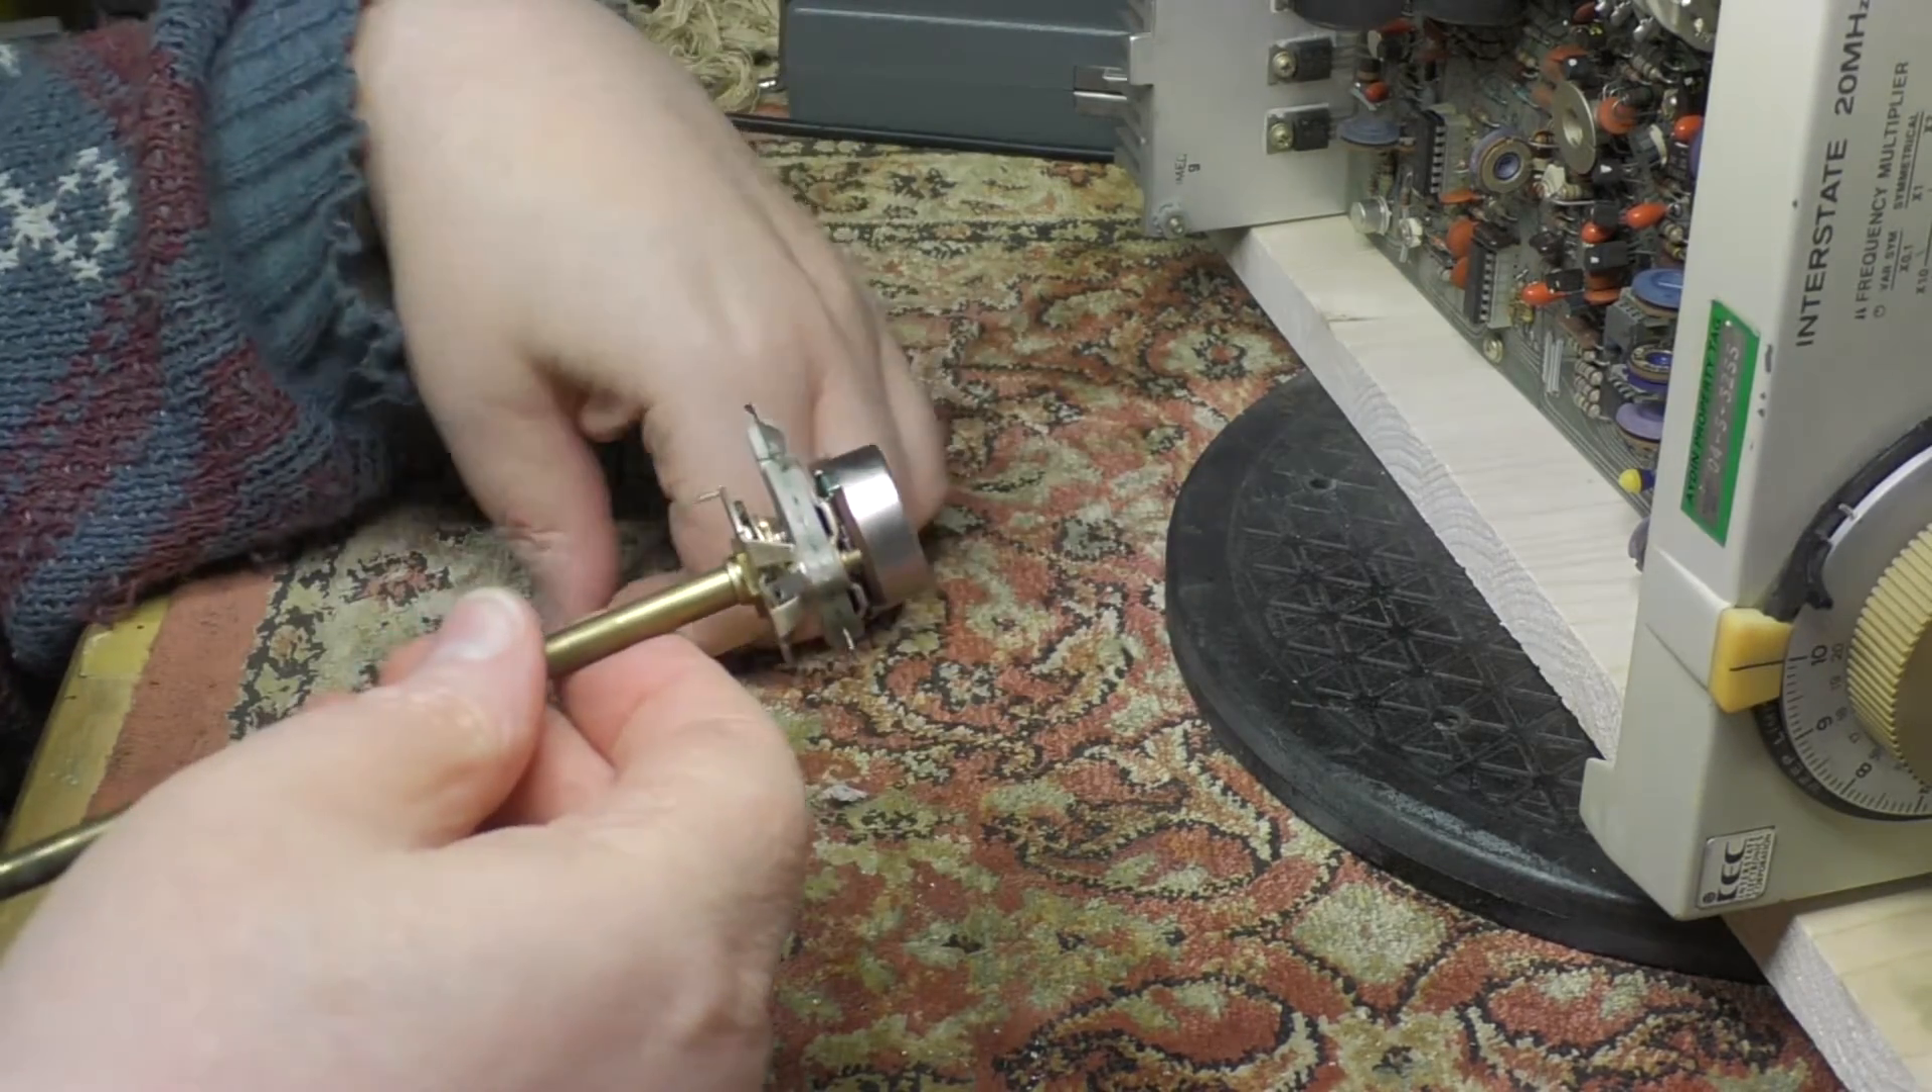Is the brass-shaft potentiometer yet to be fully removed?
No.